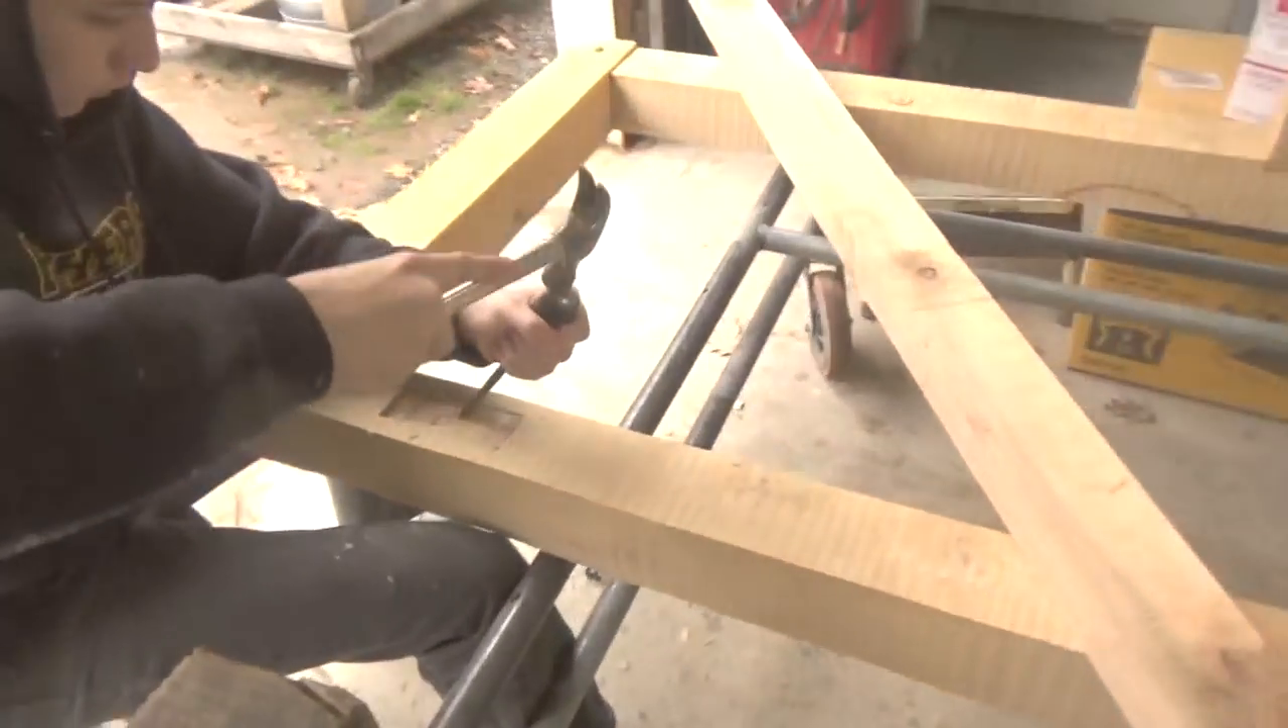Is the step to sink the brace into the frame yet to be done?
Yes.